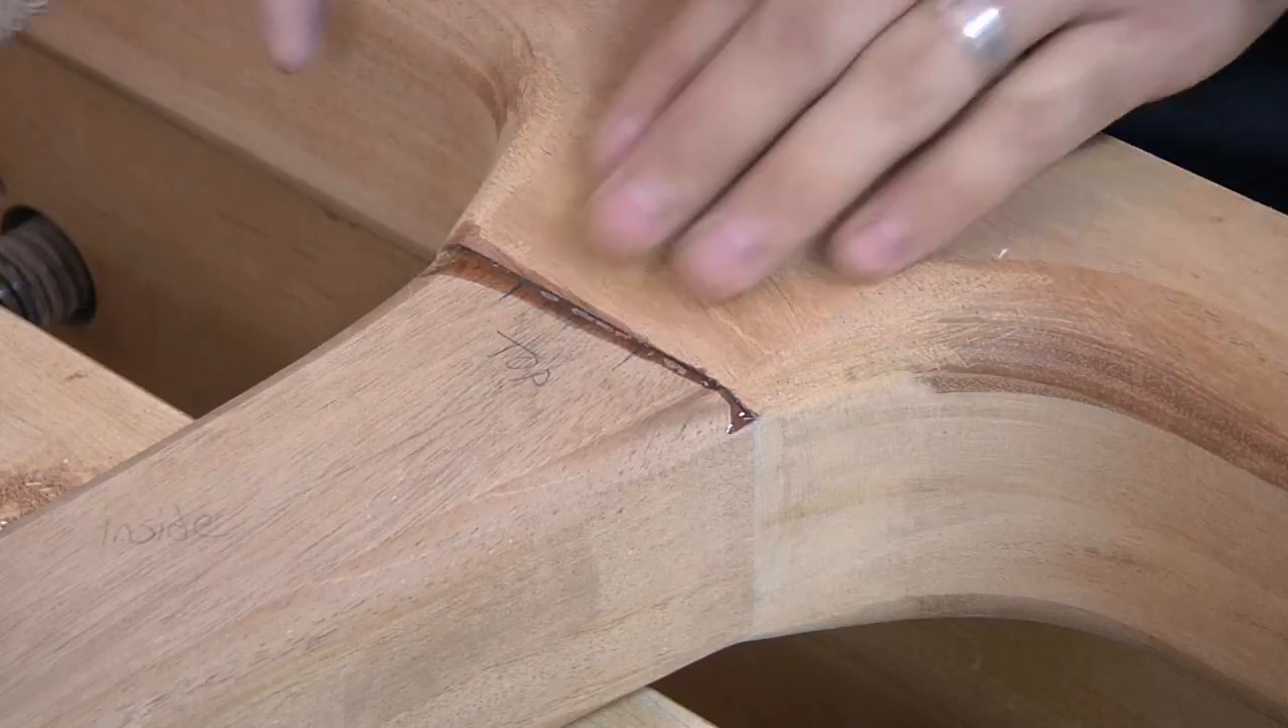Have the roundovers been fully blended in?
No.